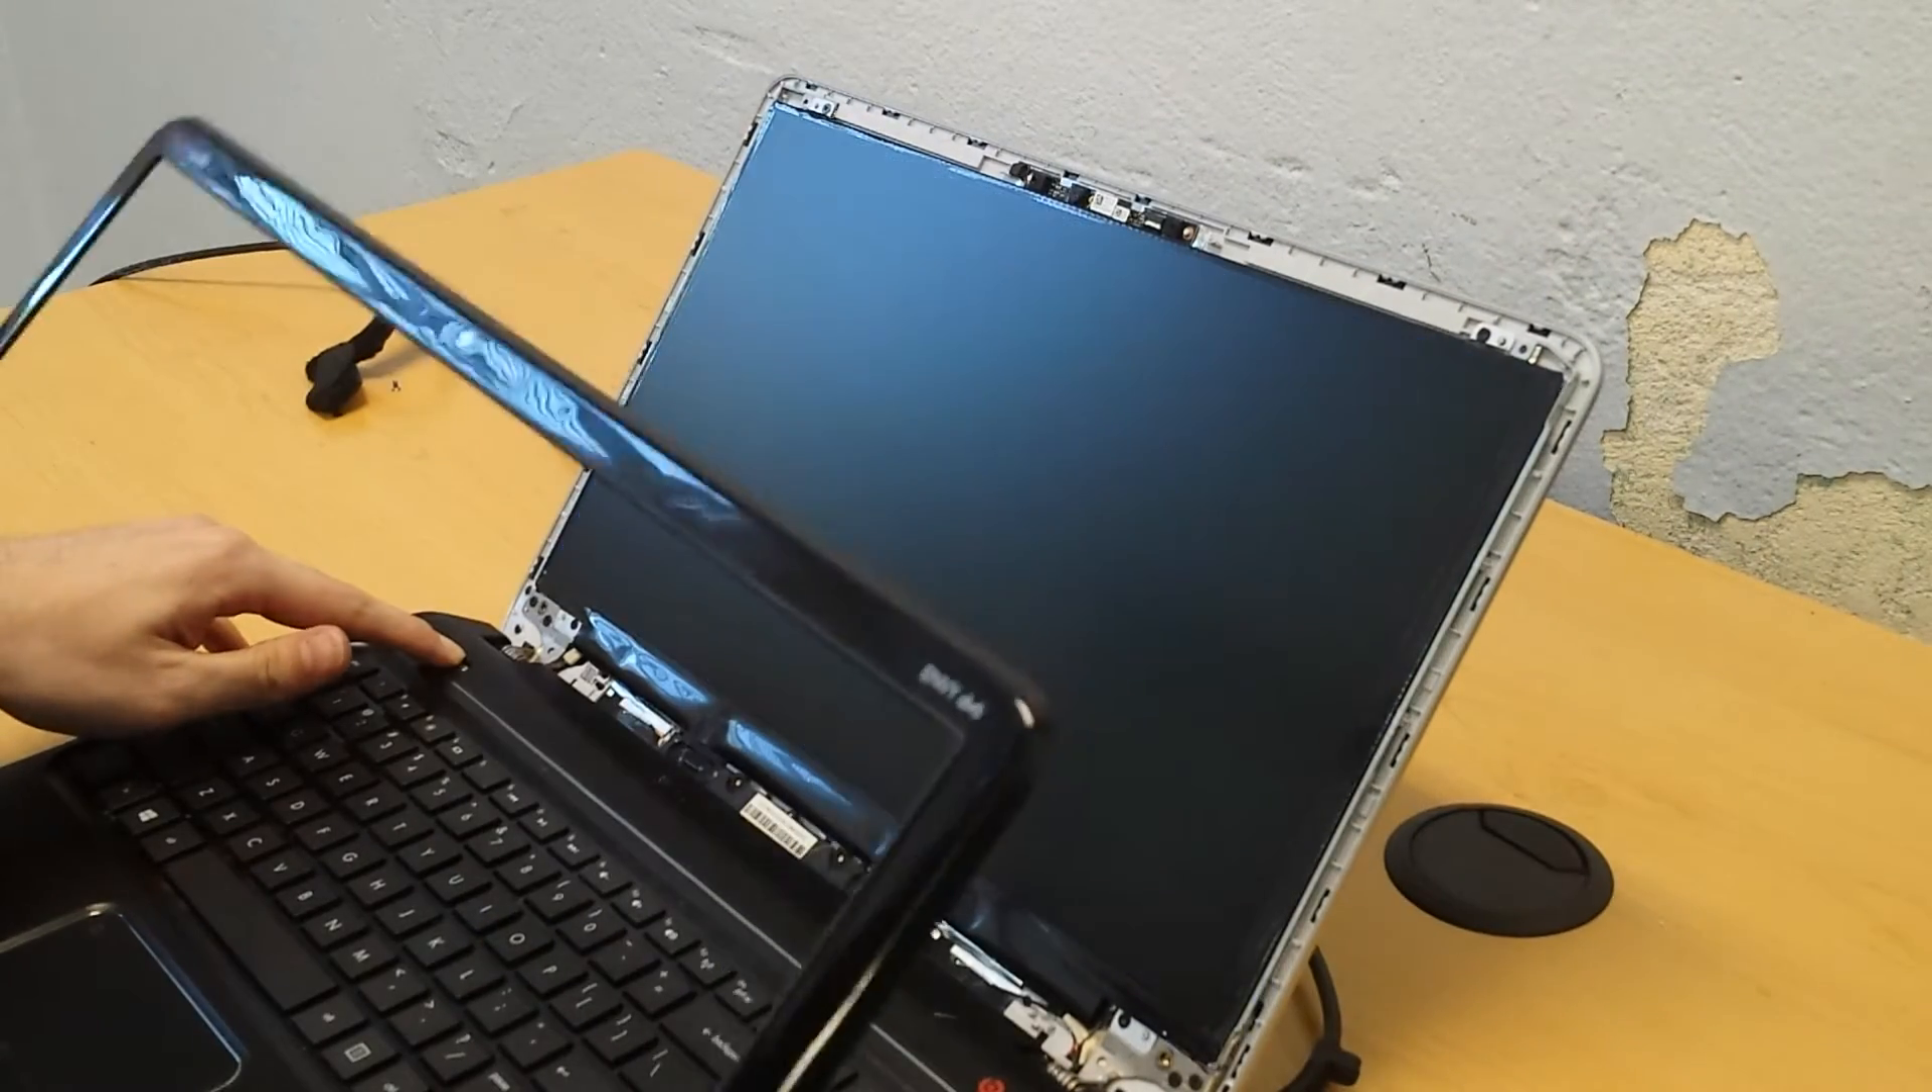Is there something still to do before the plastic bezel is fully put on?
Yes.